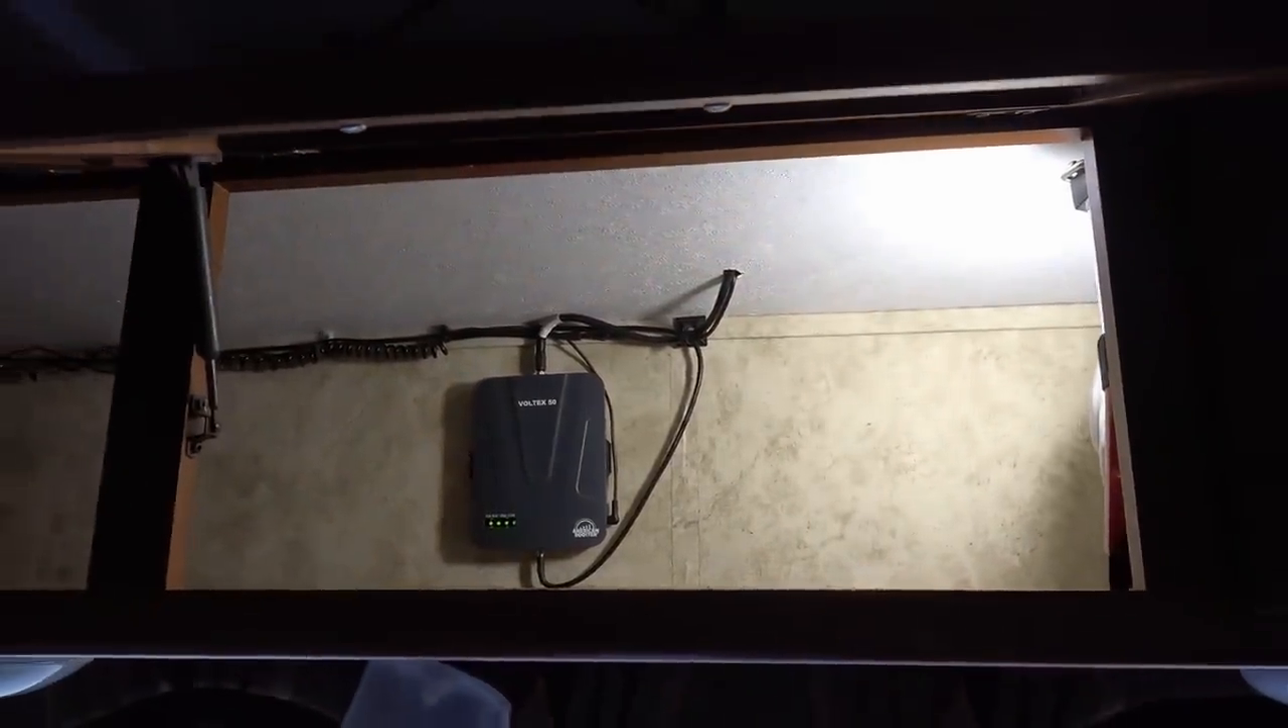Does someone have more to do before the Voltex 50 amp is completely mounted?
No.